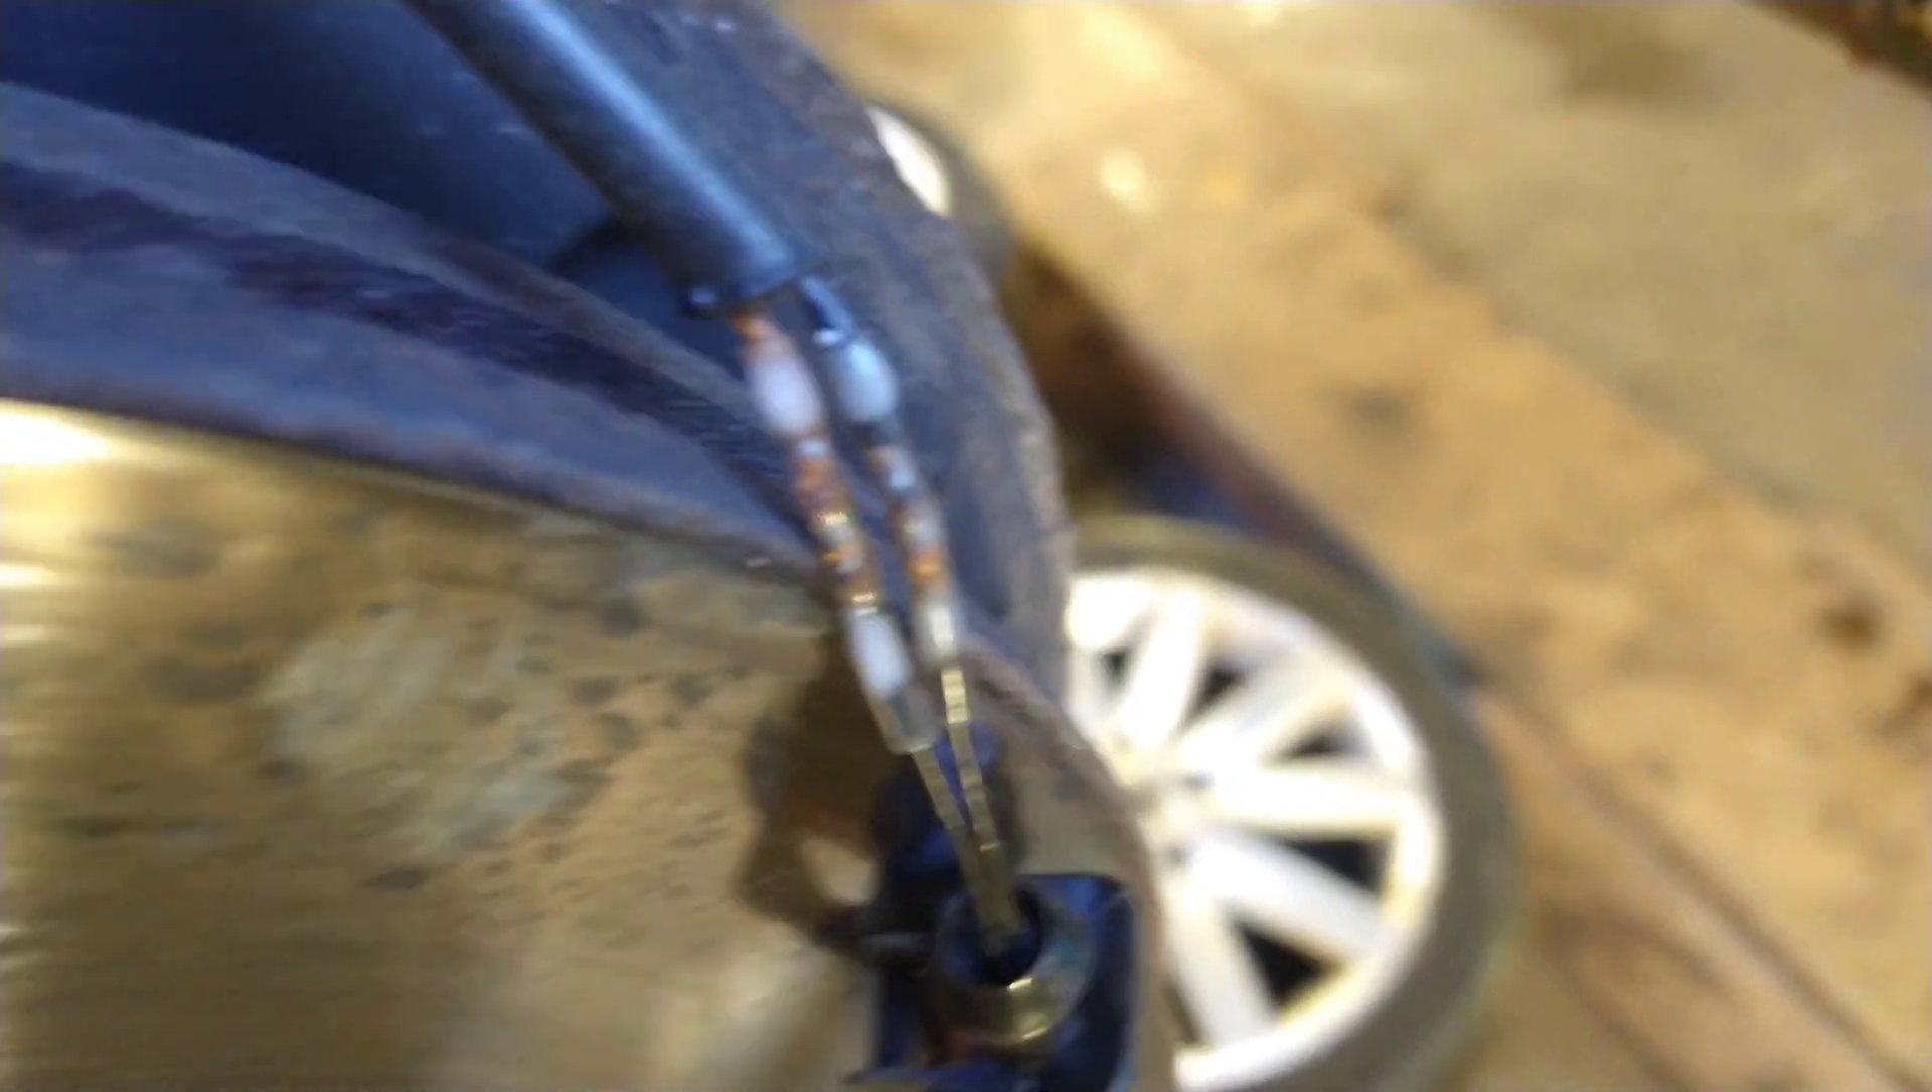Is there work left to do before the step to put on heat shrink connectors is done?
No.